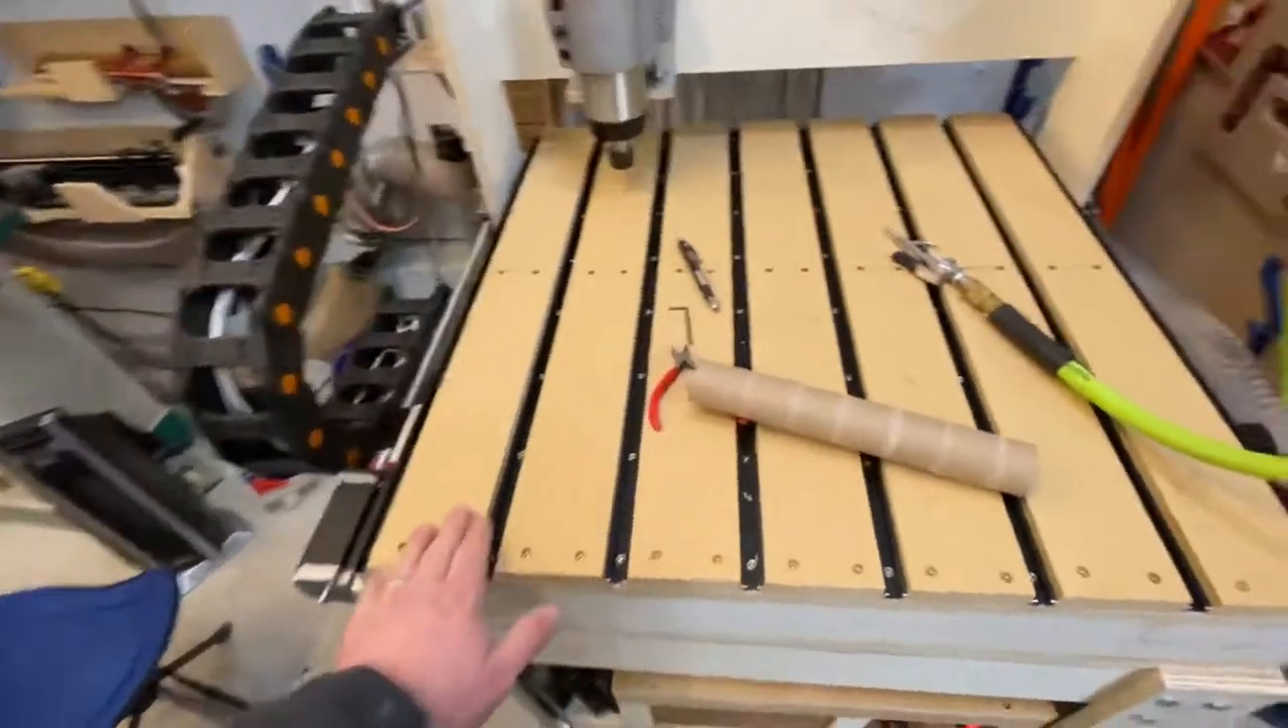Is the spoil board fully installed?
Yes.